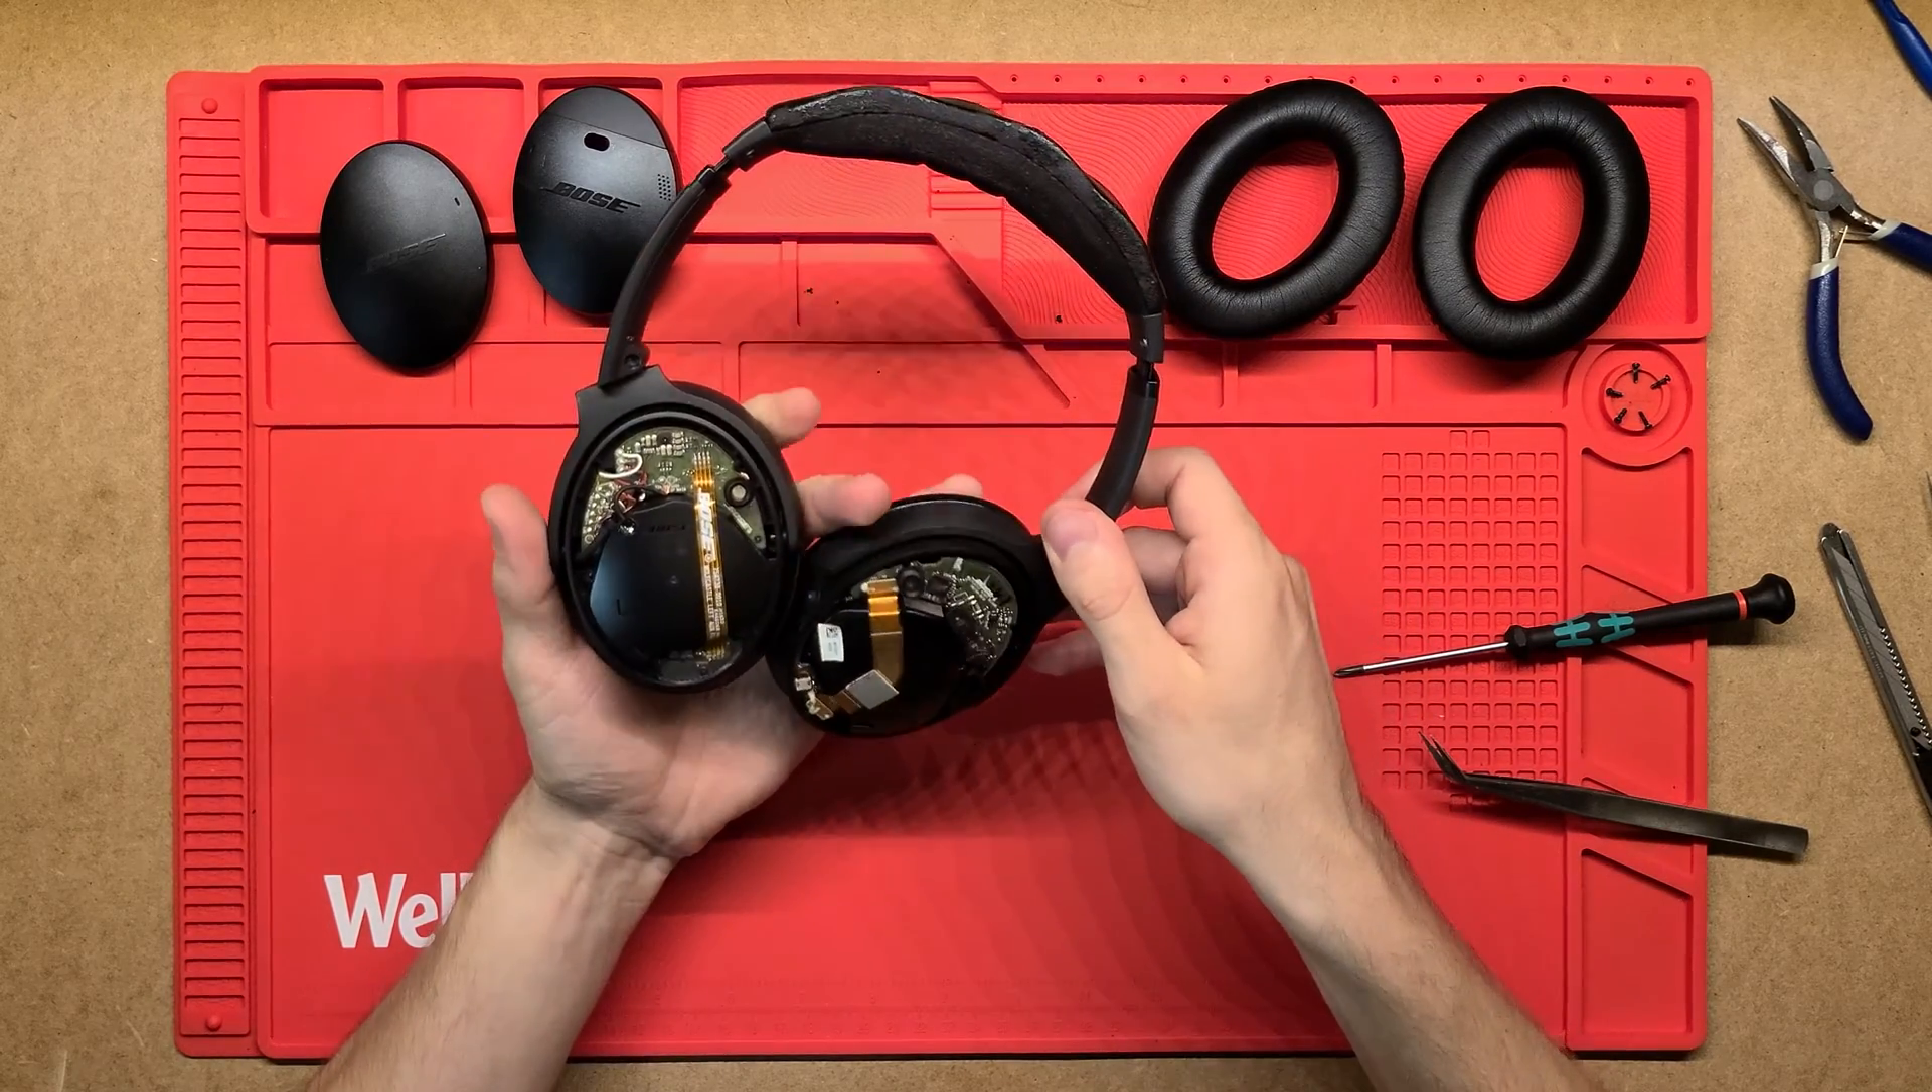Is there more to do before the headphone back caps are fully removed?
No.